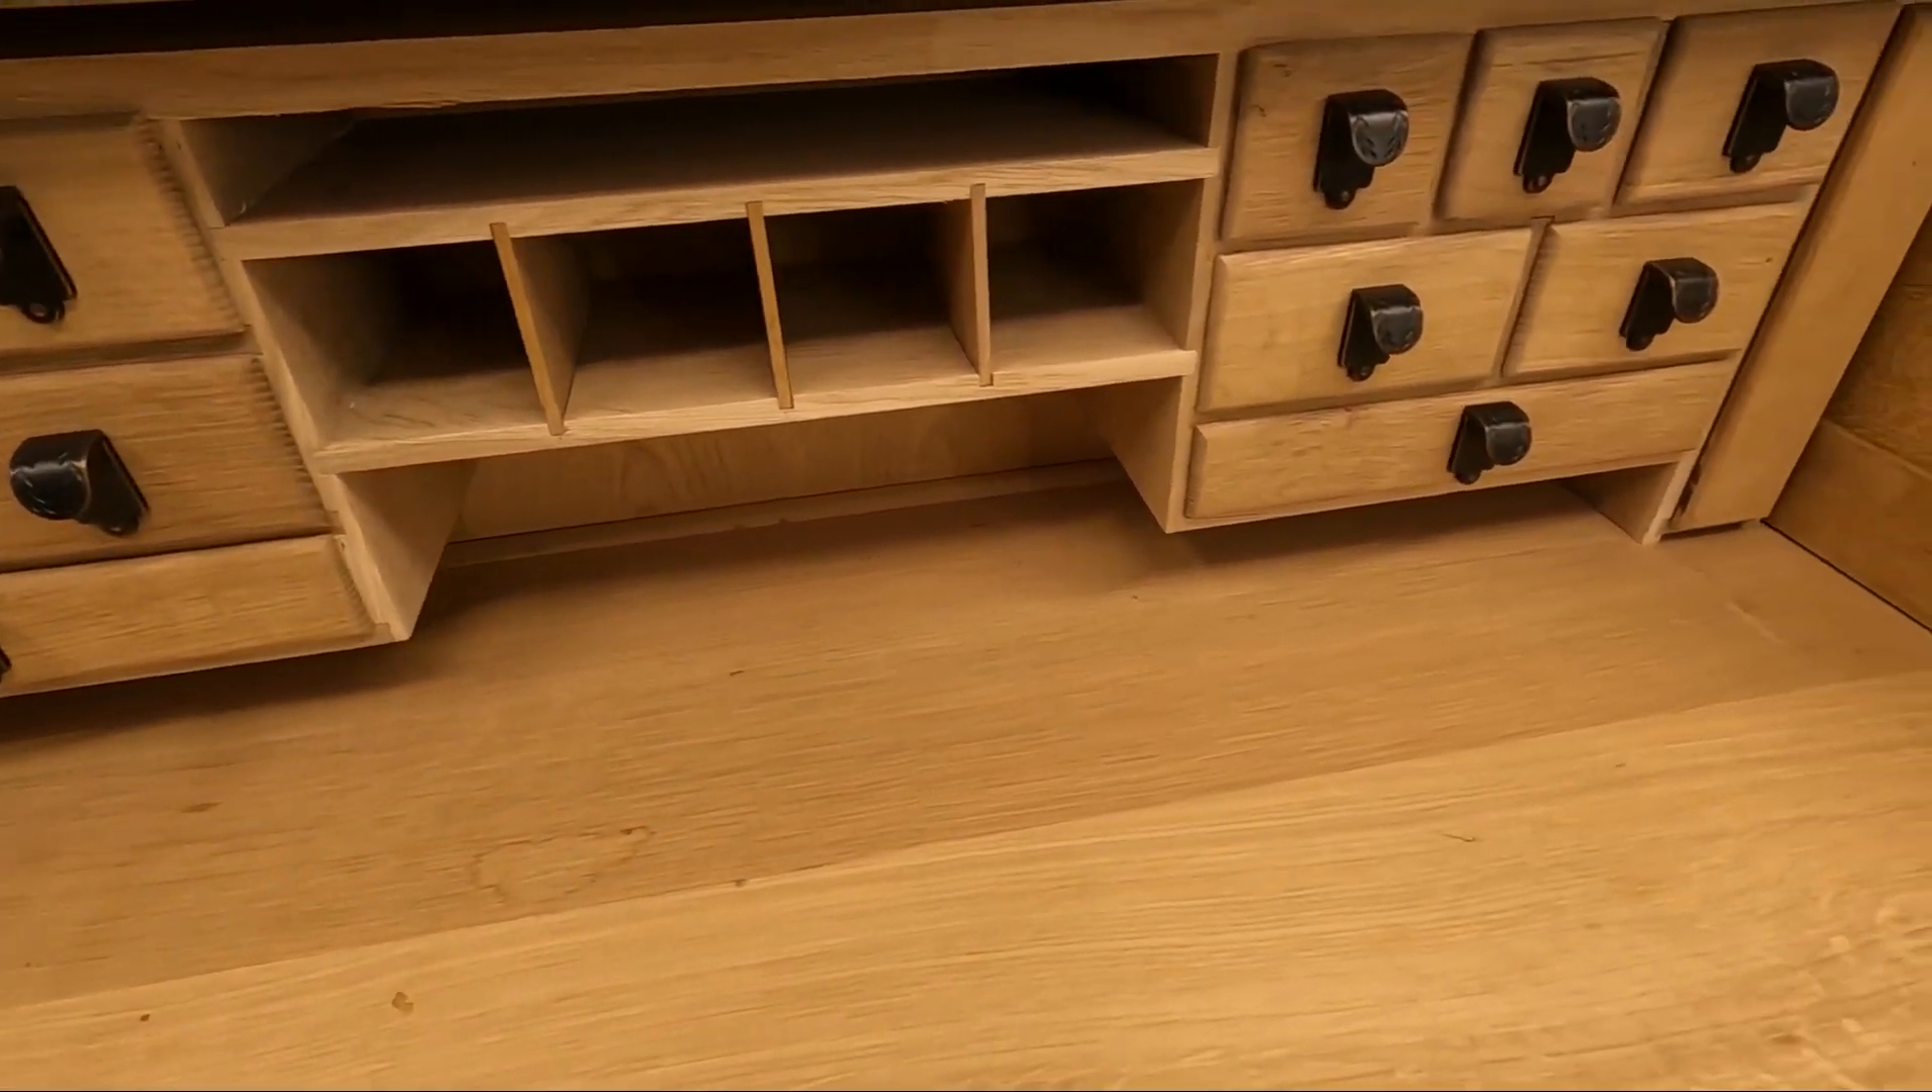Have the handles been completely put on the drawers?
Yes.